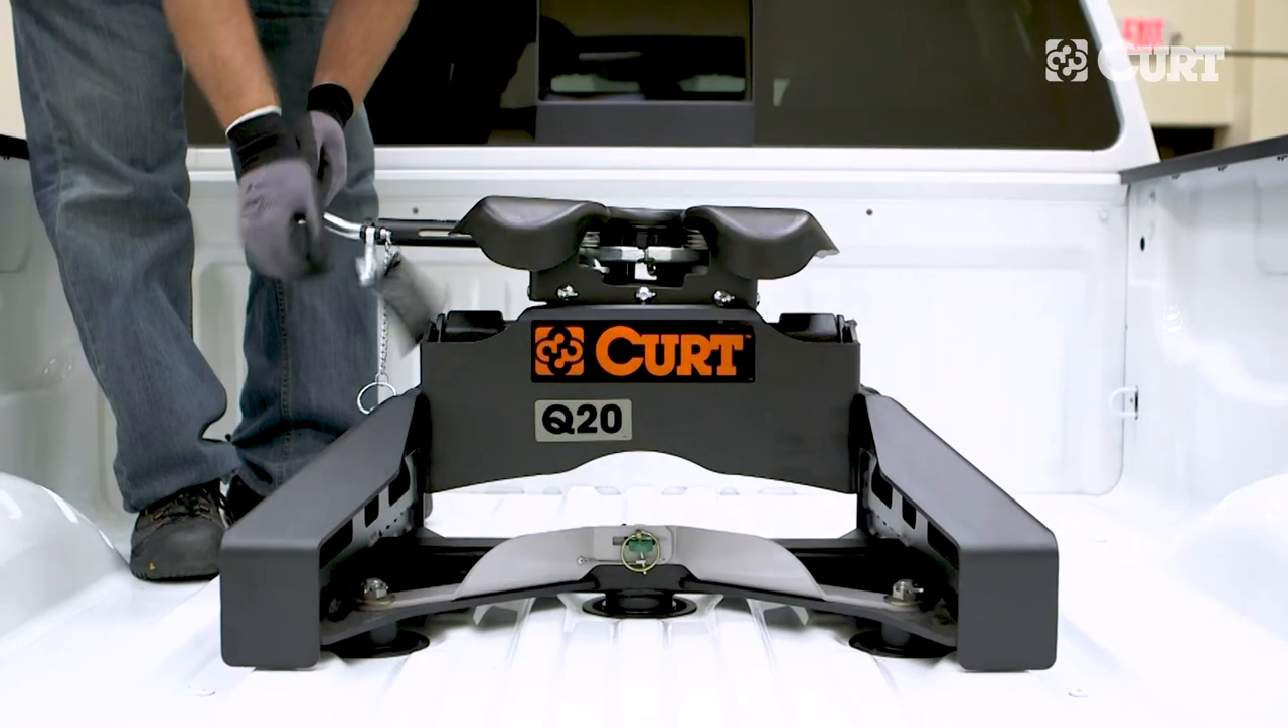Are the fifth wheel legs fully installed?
Yes.